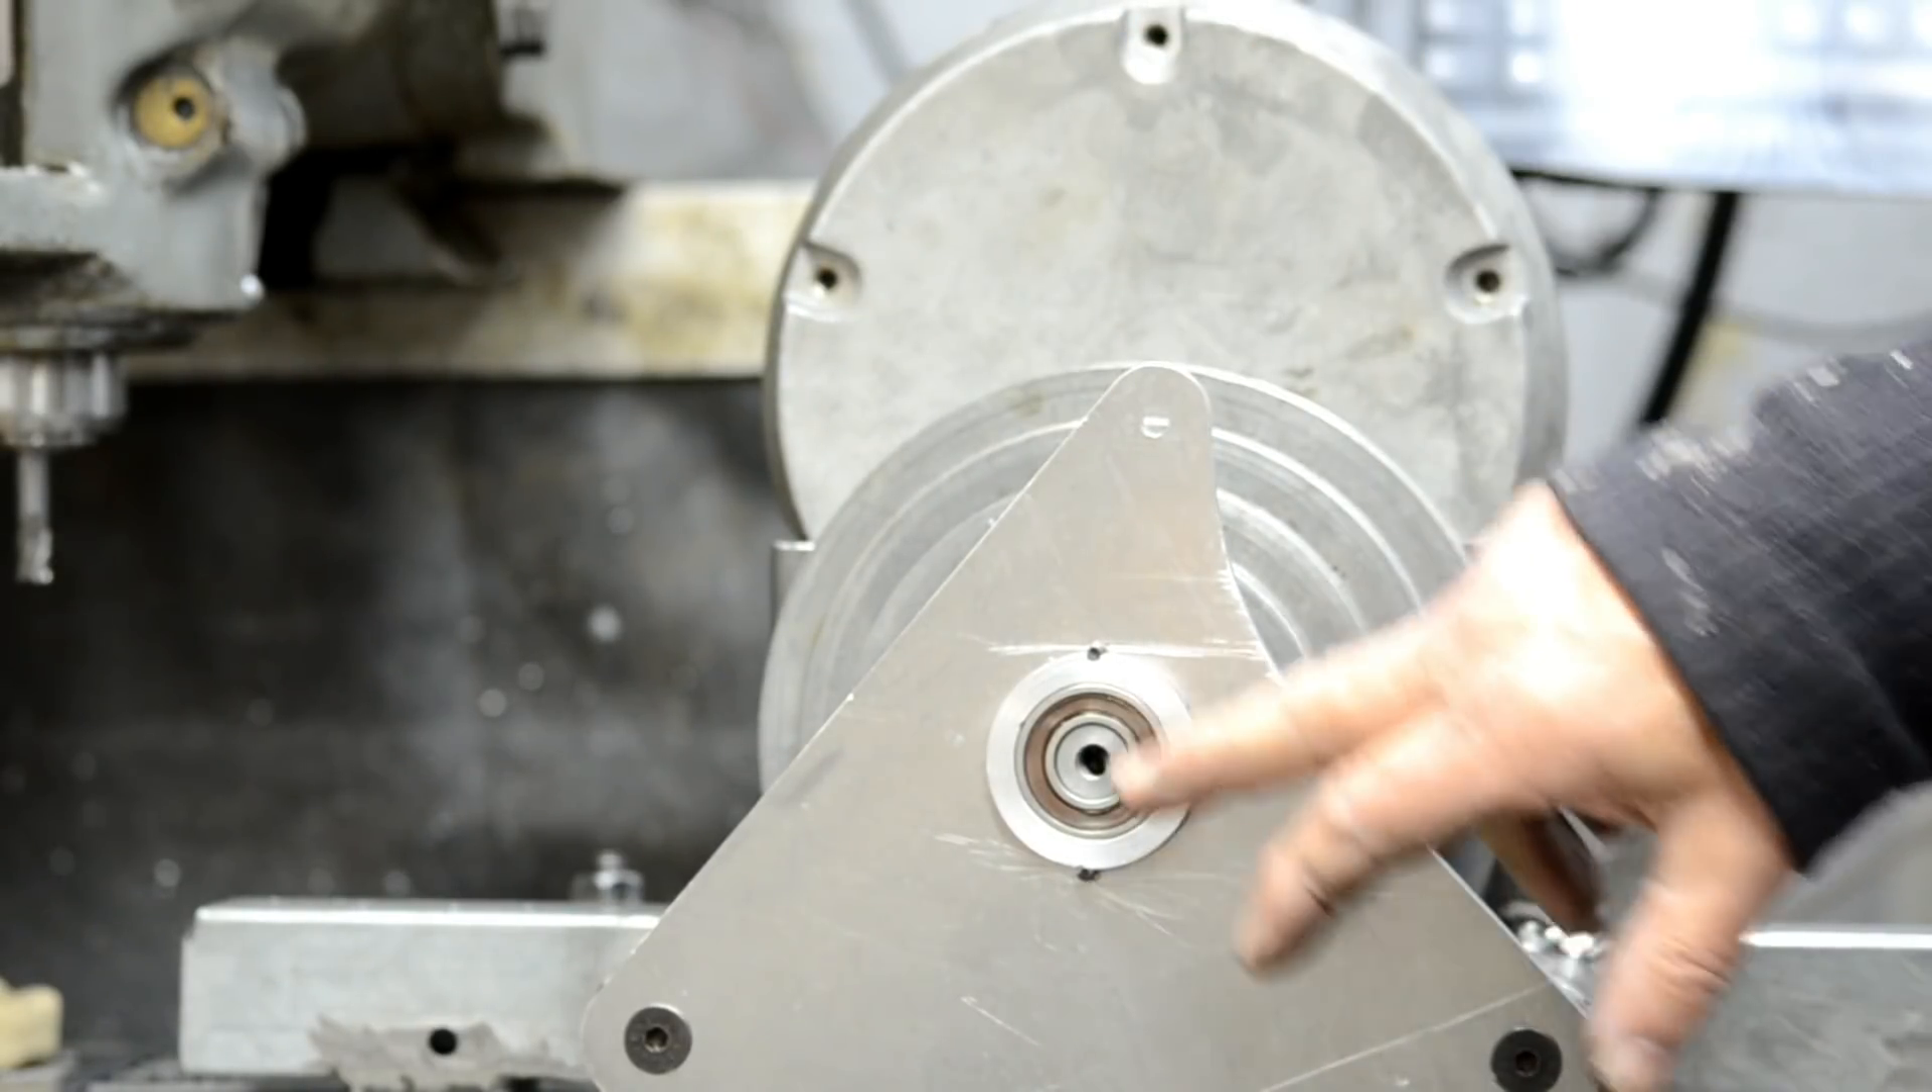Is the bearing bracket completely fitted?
Yes.